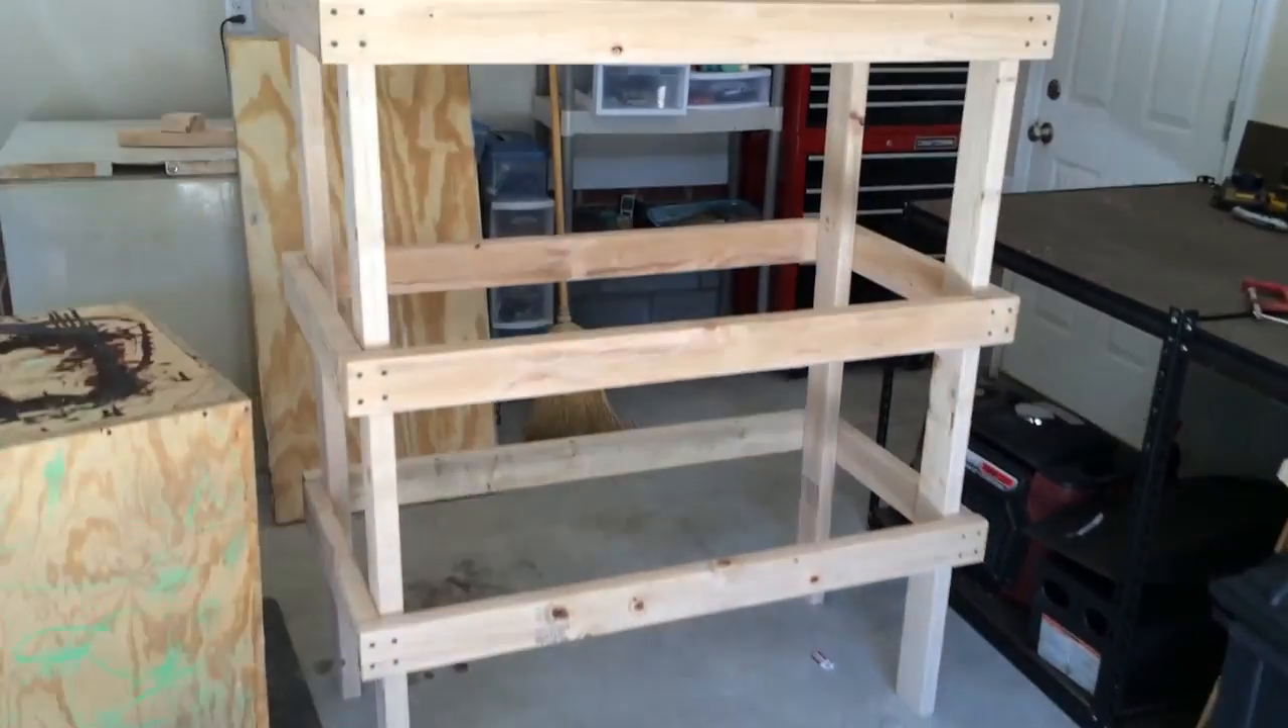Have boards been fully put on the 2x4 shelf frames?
No.